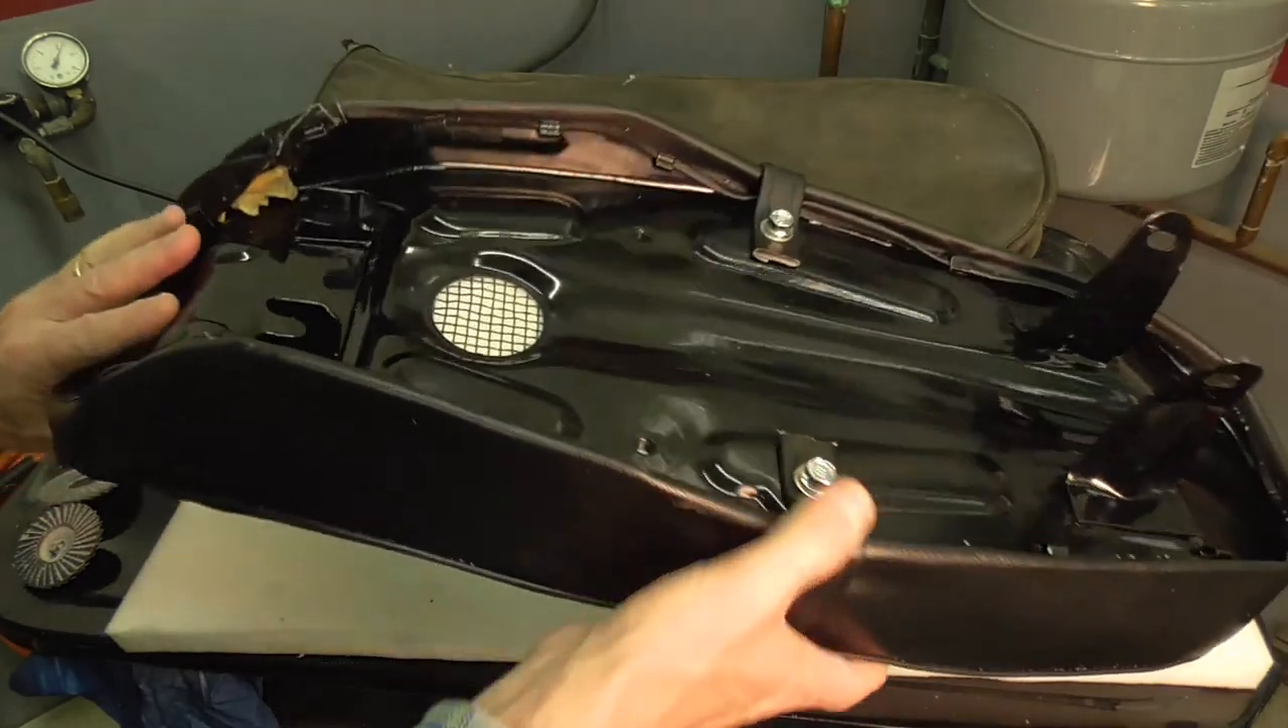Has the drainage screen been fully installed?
Yes.